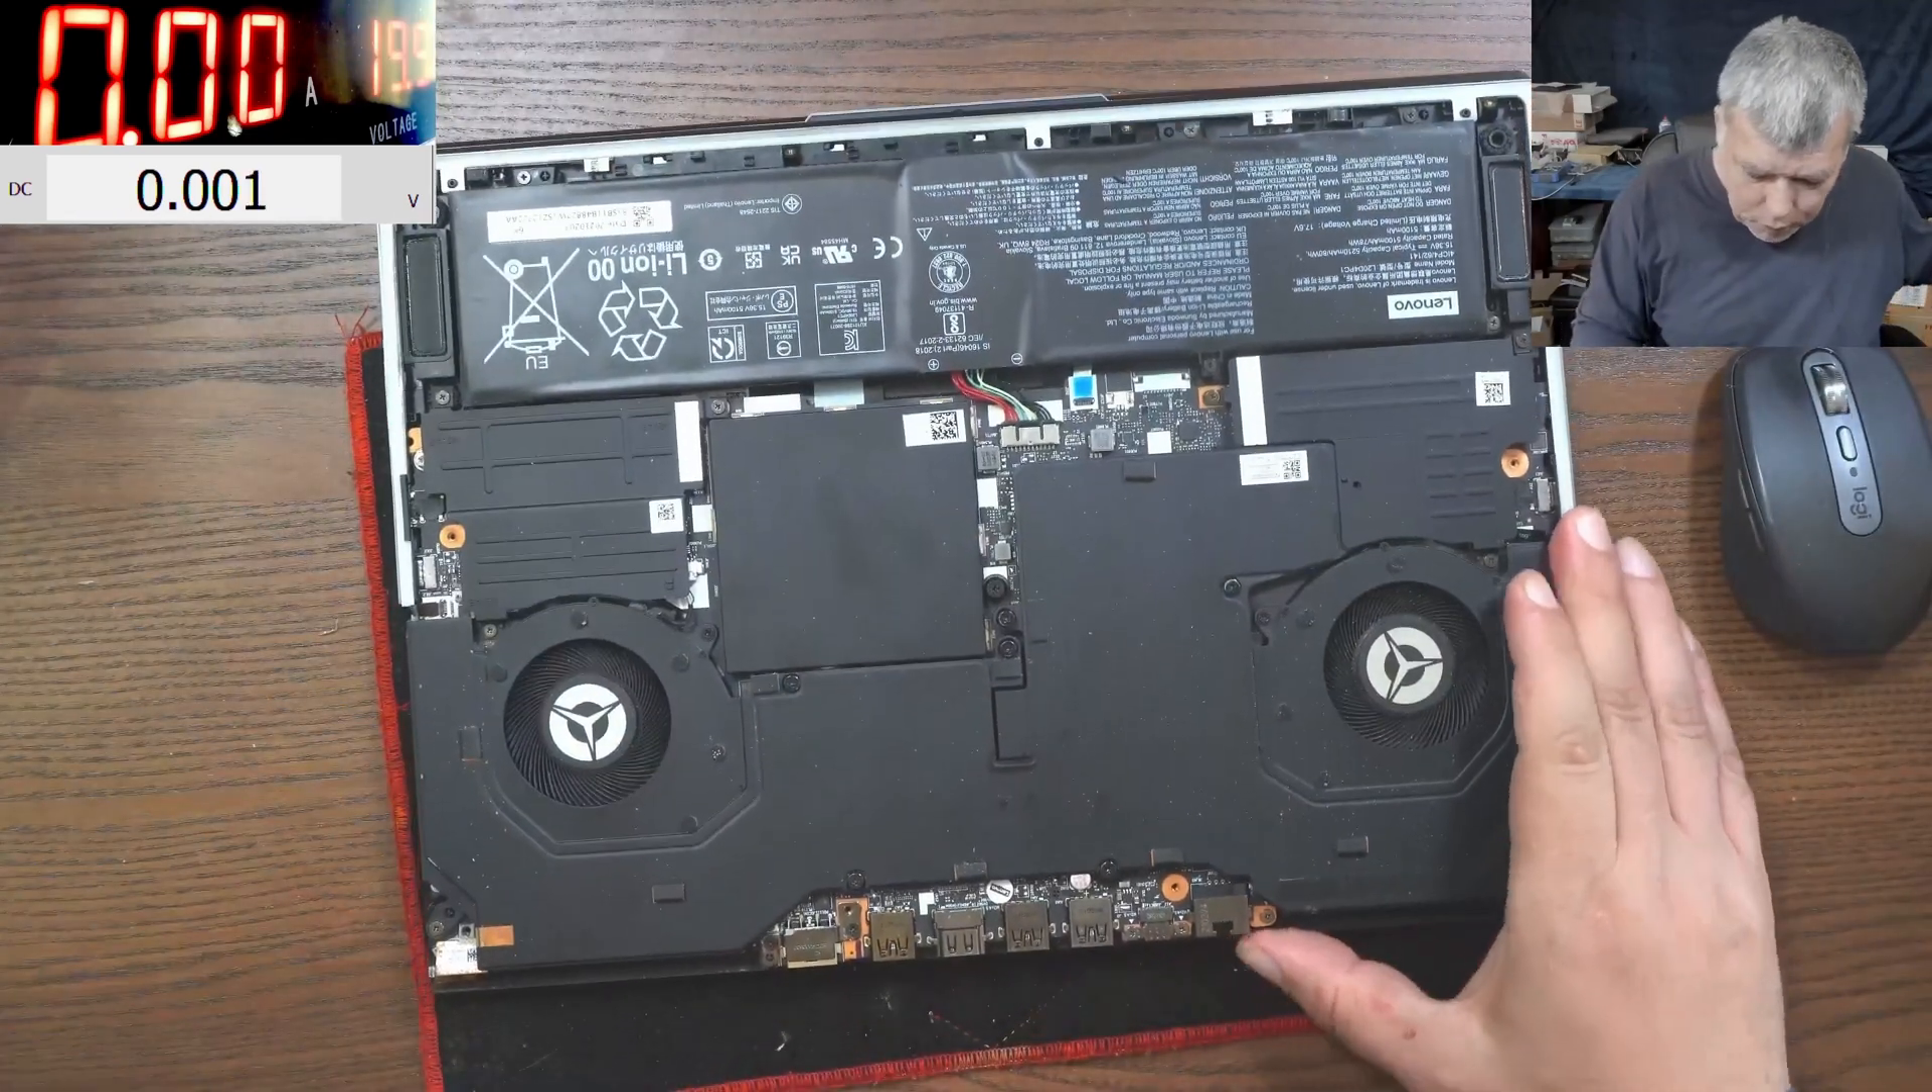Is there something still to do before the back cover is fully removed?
No.